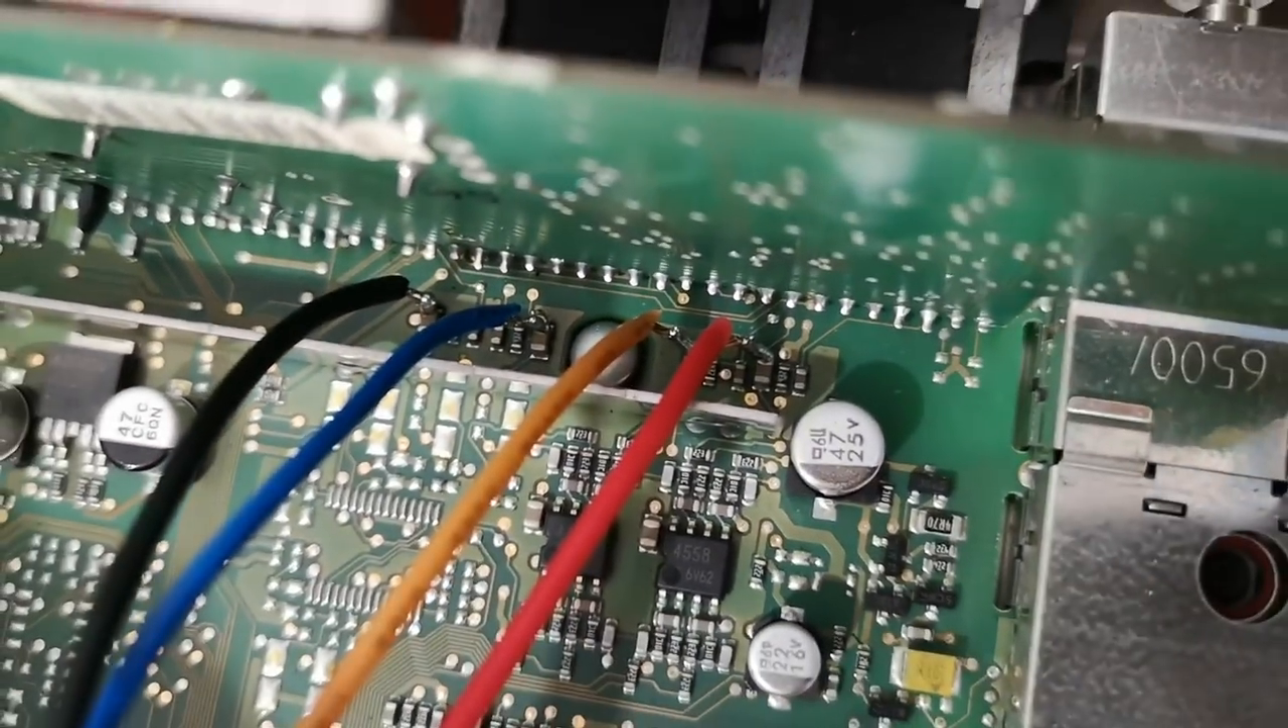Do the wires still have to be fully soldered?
No.